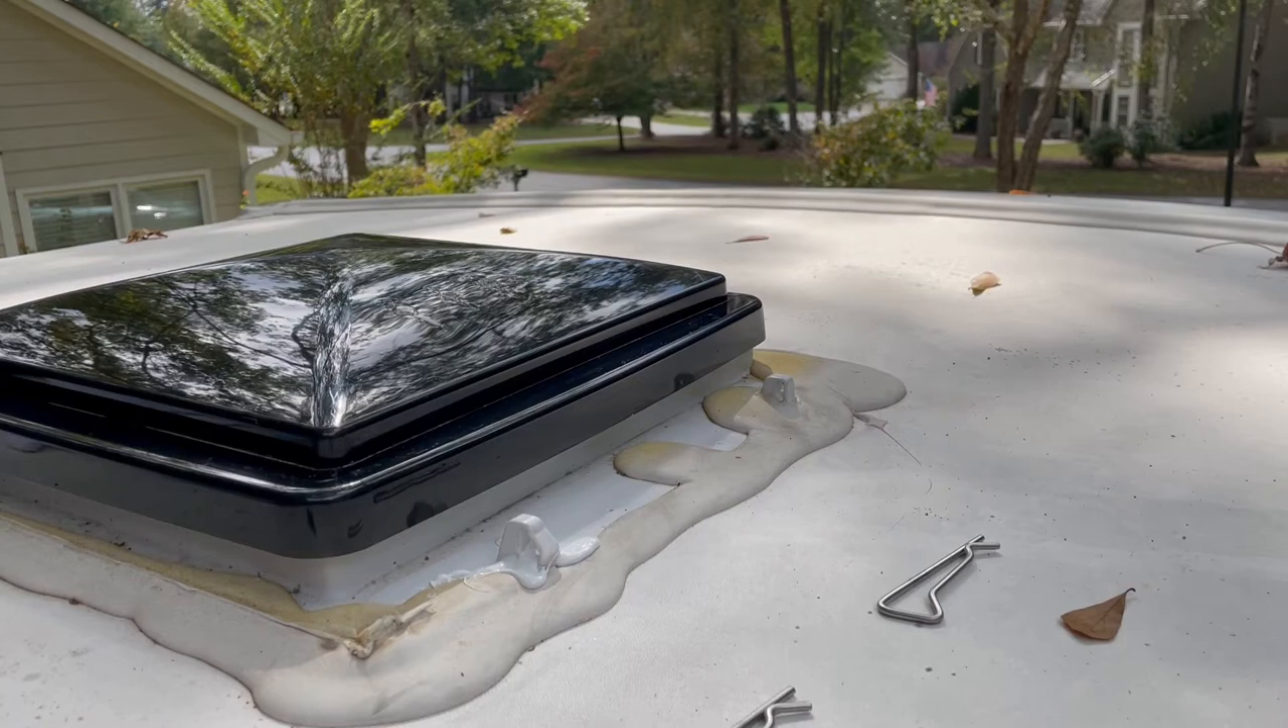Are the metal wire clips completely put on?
No.